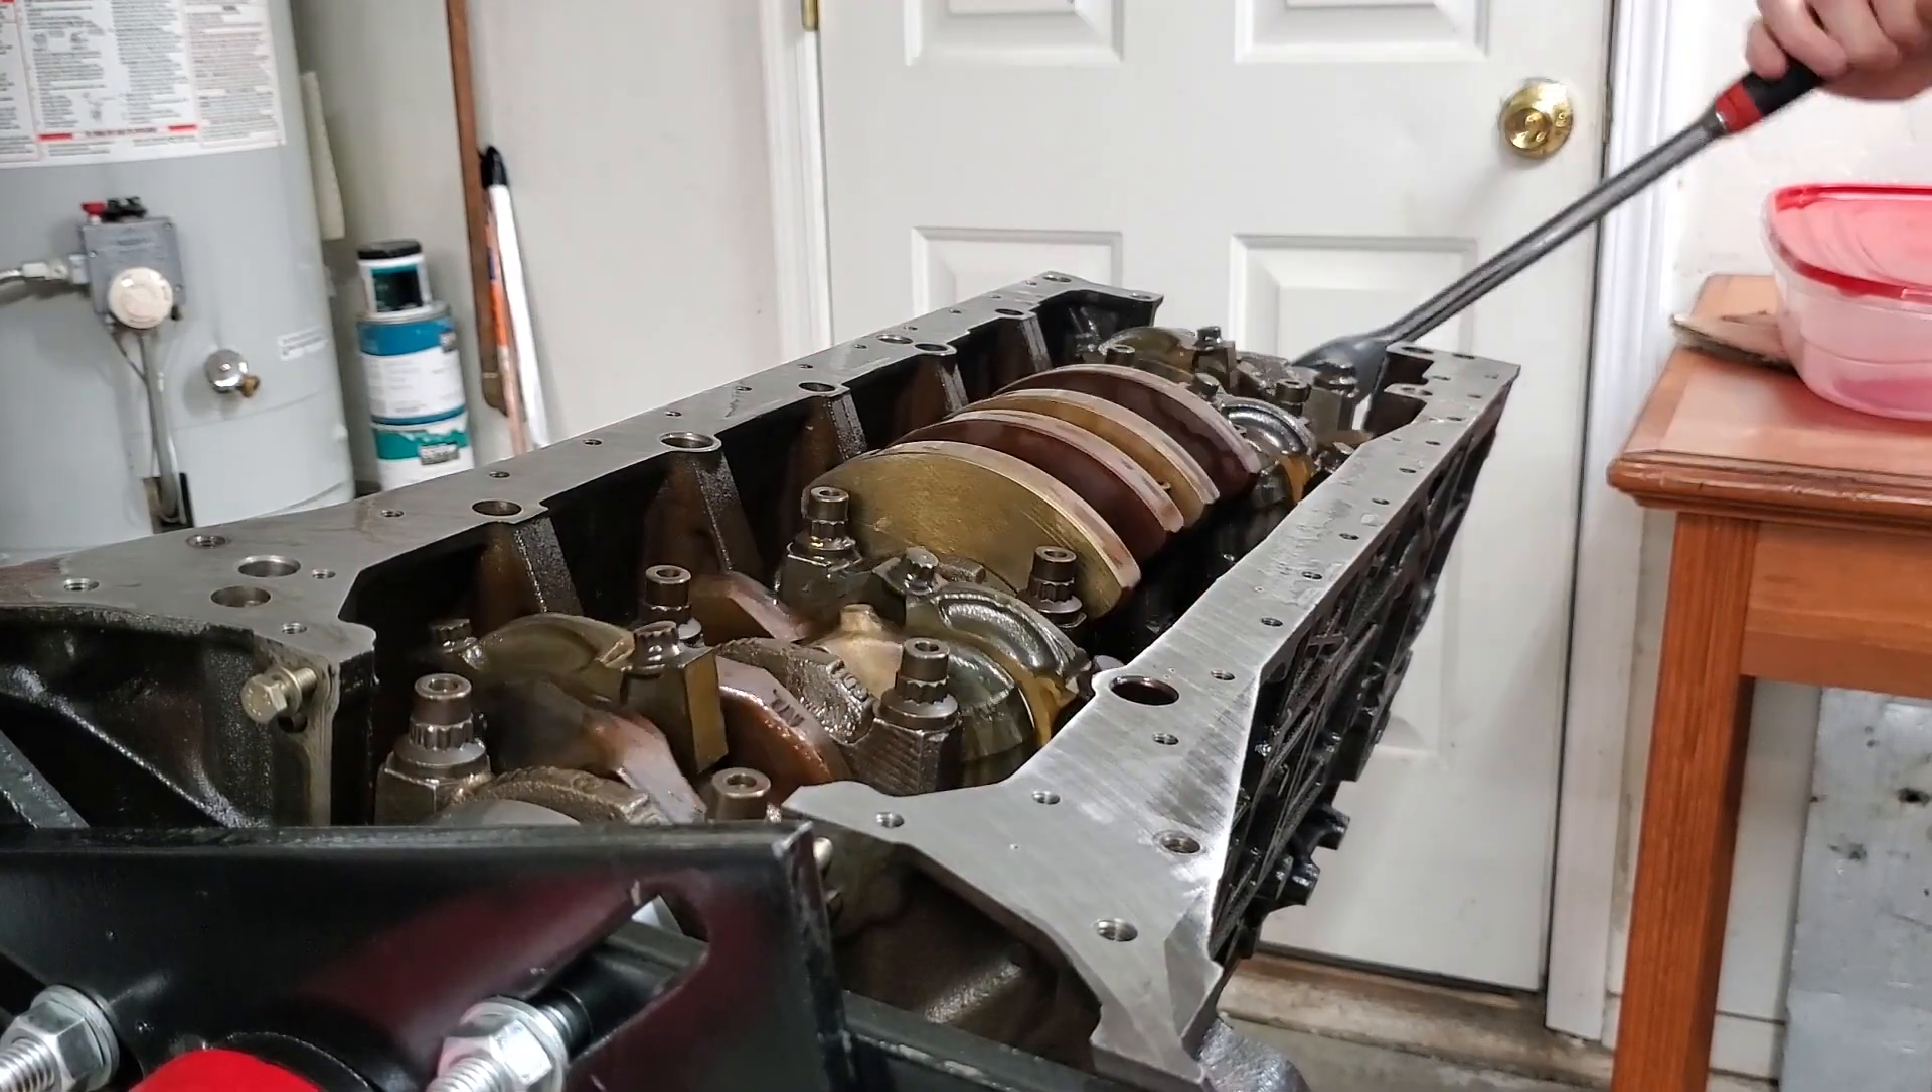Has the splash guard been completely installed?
No.